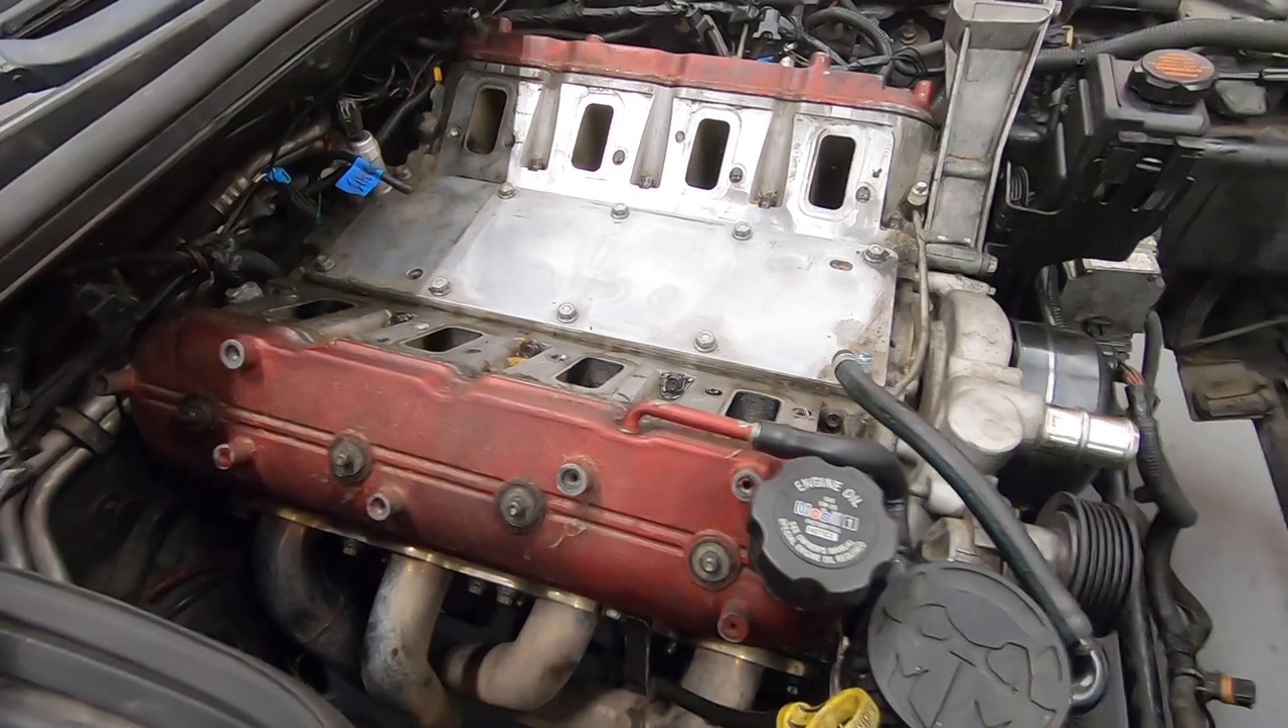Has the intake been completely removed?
Yes.